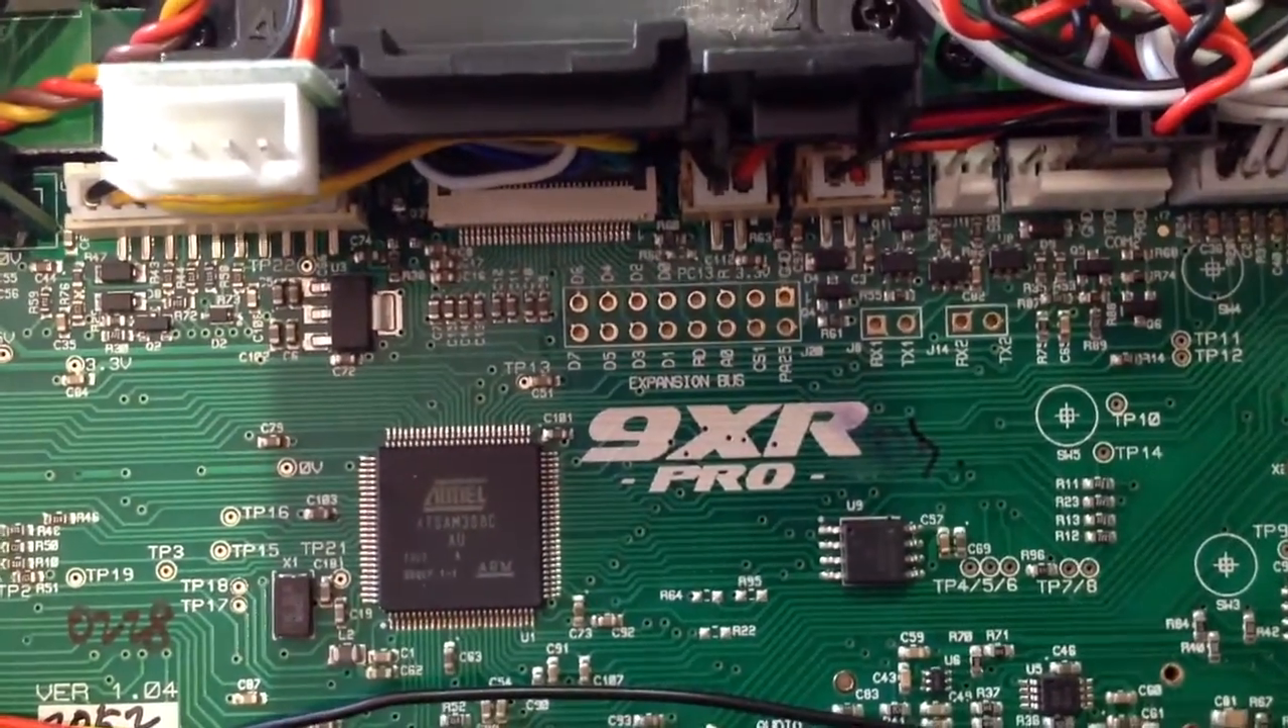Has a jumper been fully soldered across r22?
No.